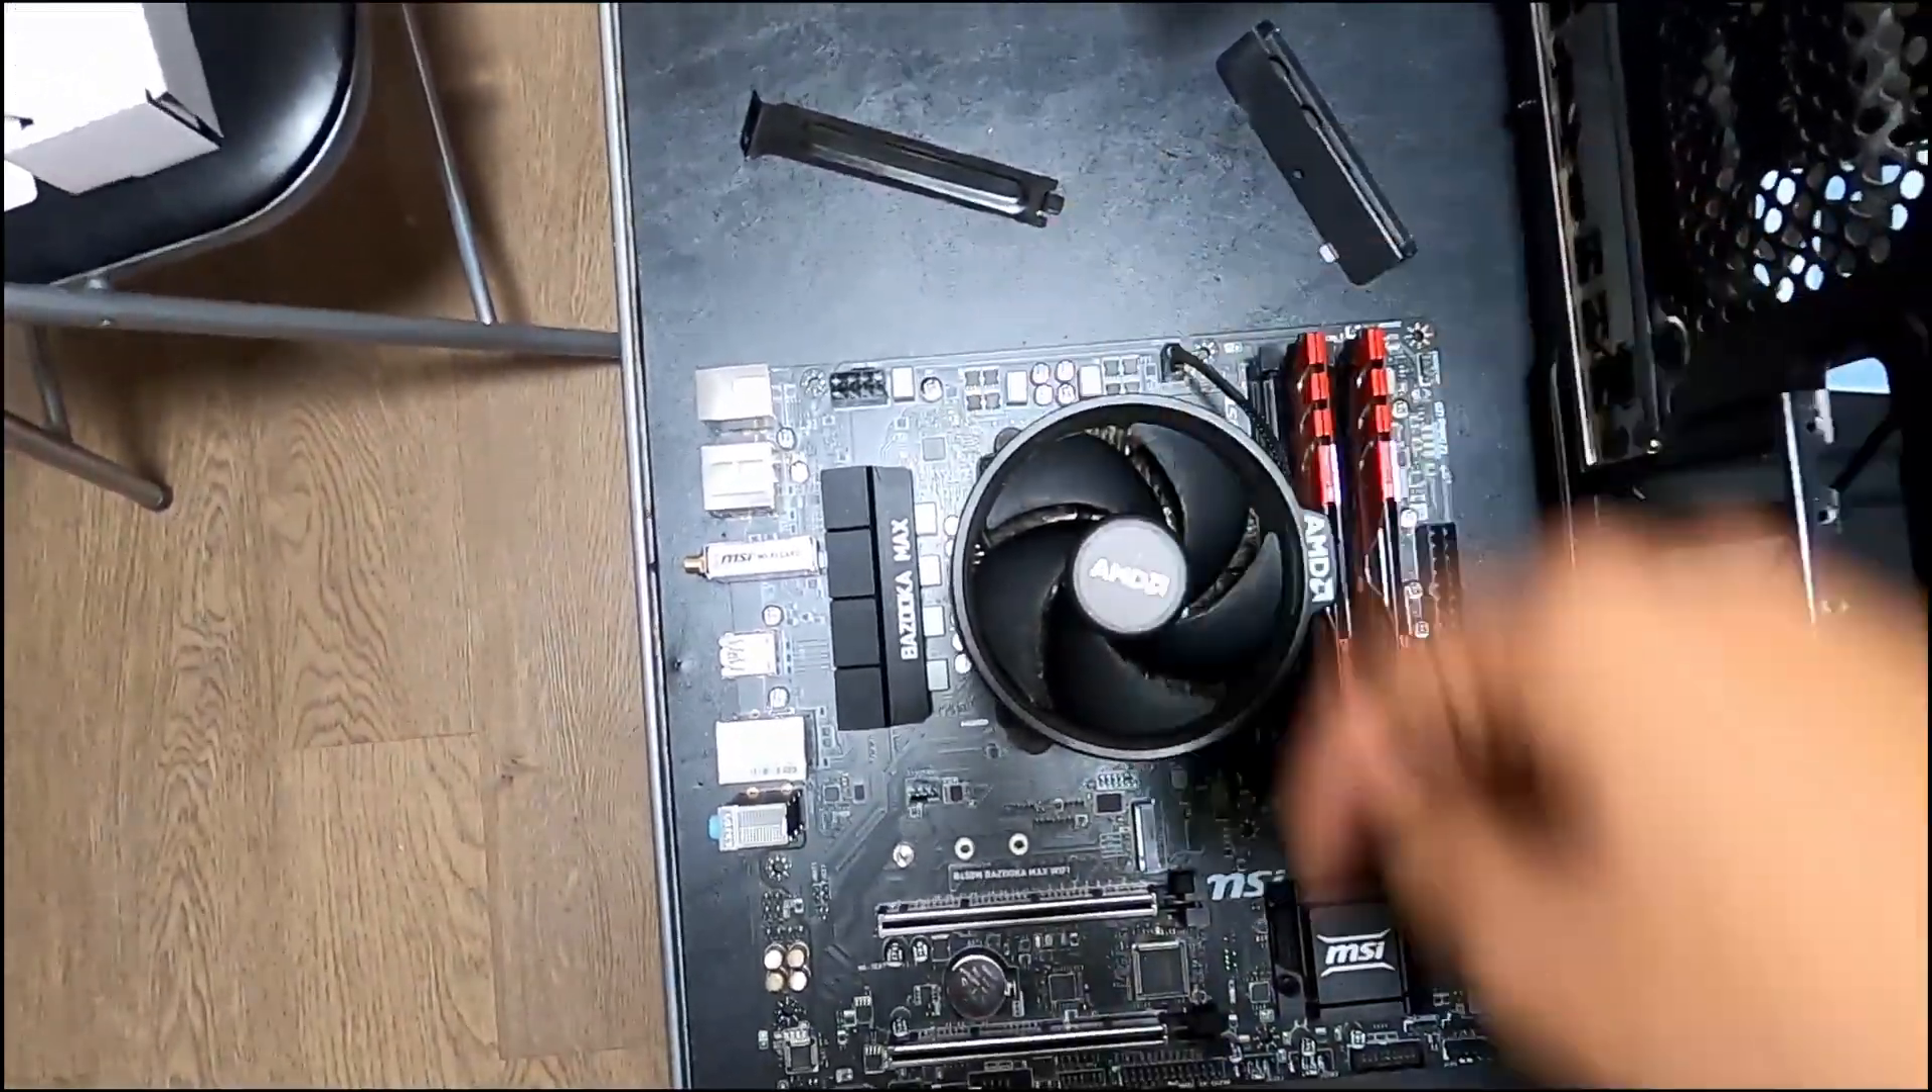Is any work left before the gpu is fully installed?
Yes.